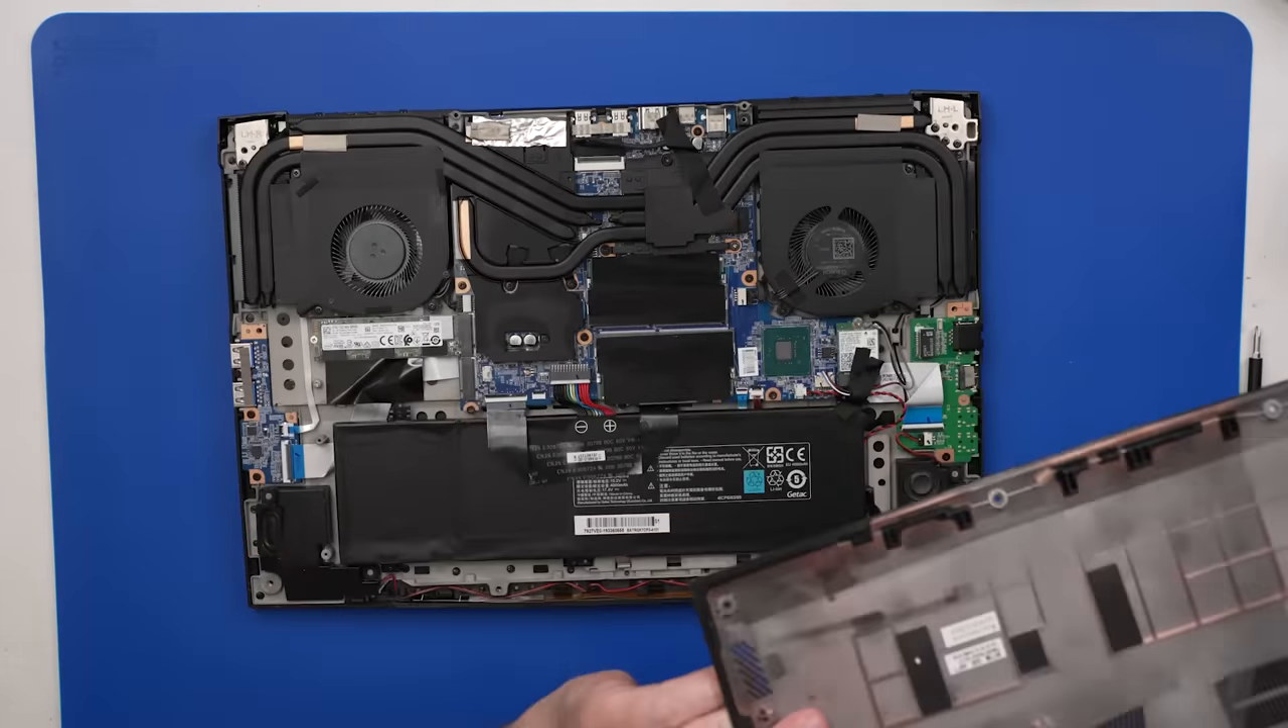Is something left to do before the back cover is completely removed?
No.